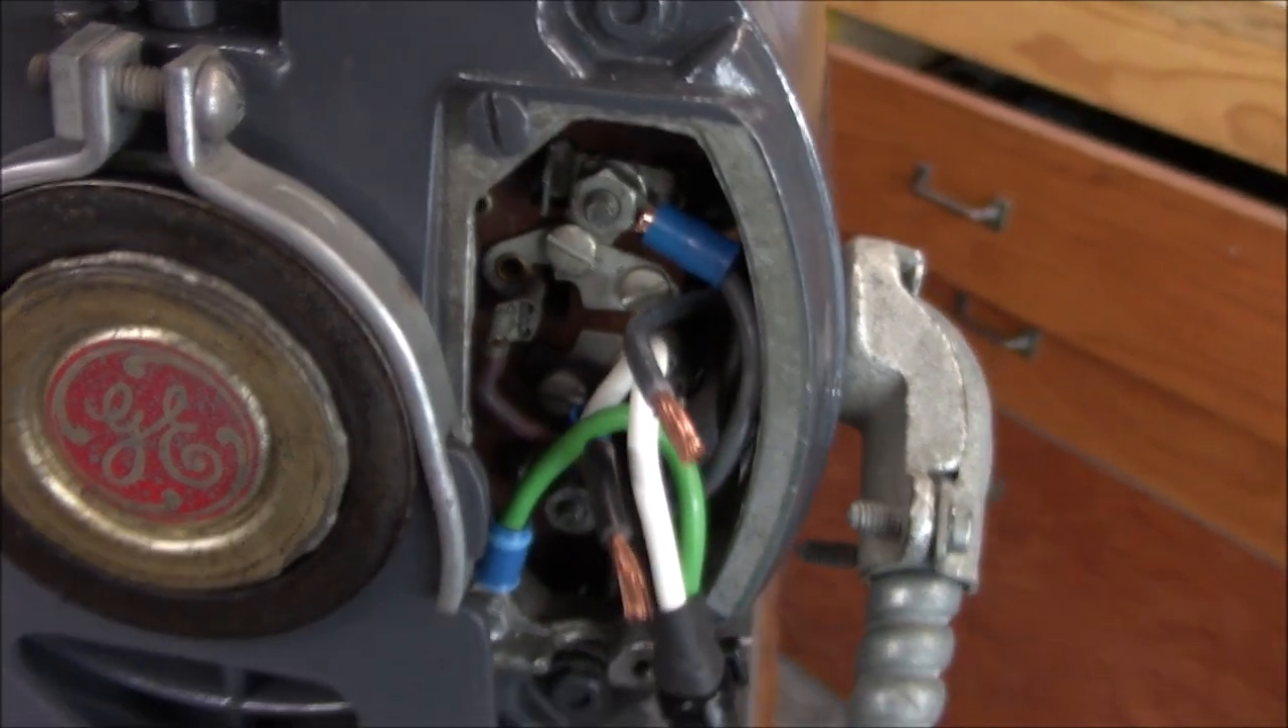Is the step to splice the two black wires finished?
No.